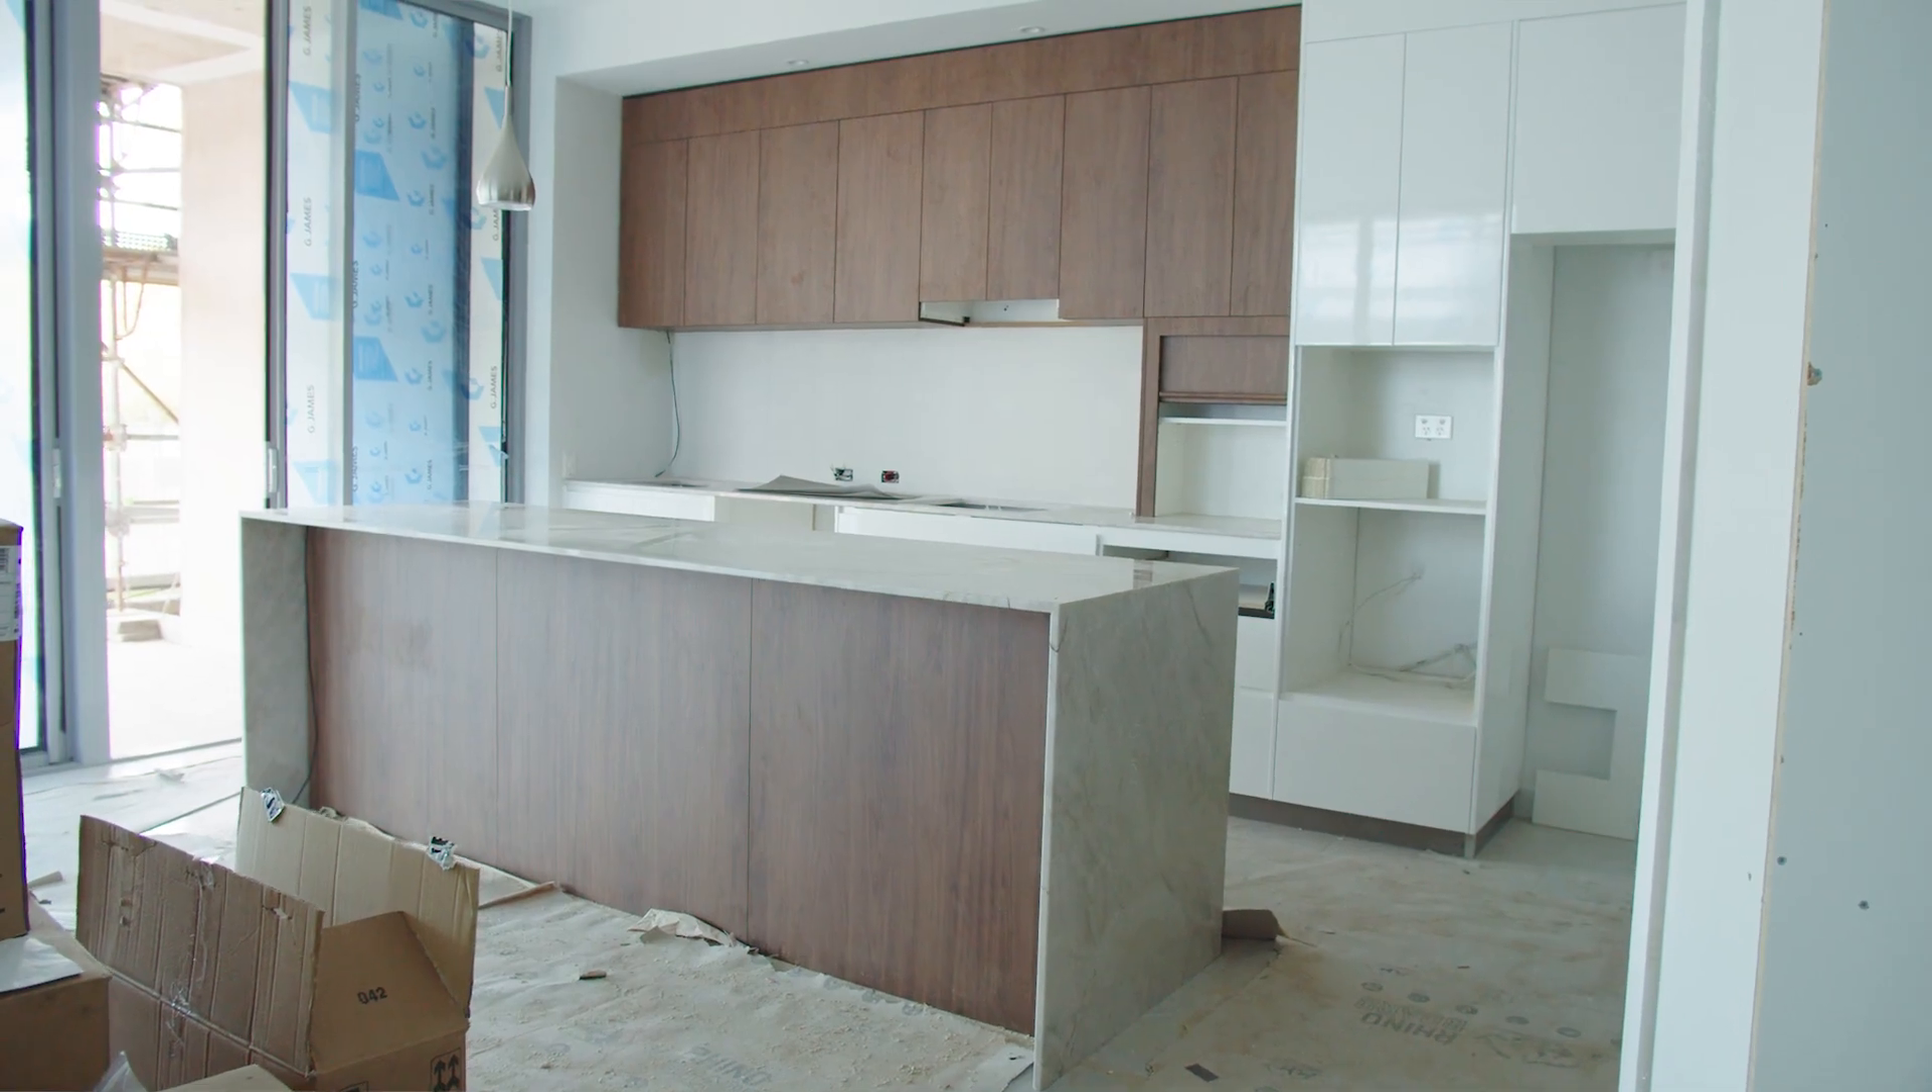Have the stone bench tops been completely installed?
Yes.